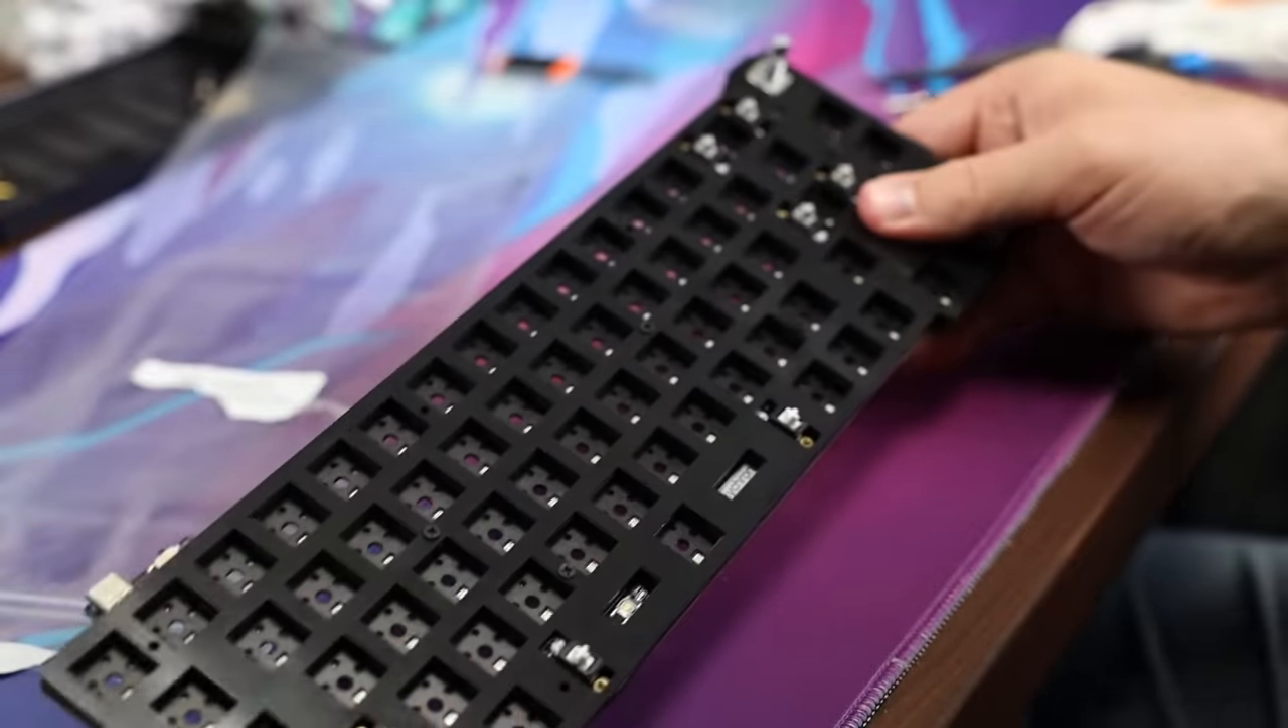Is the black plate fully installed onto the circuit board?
Yes.